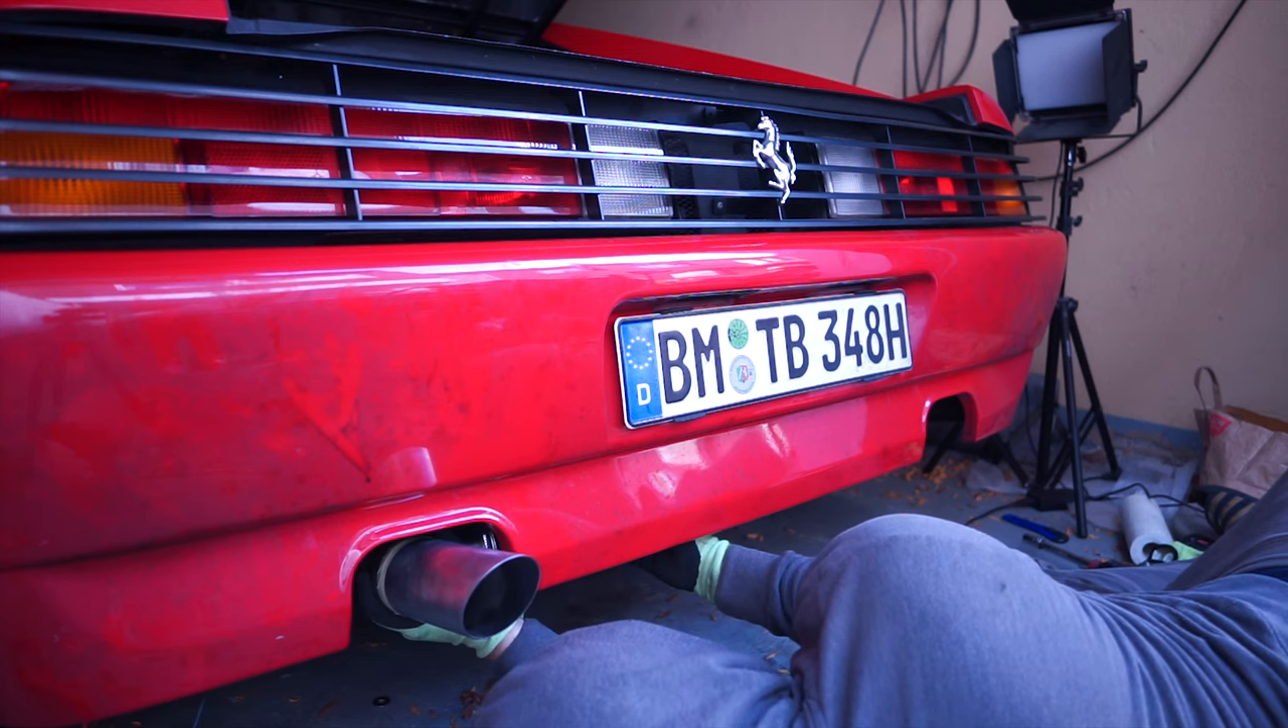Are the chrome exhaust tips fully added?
No.